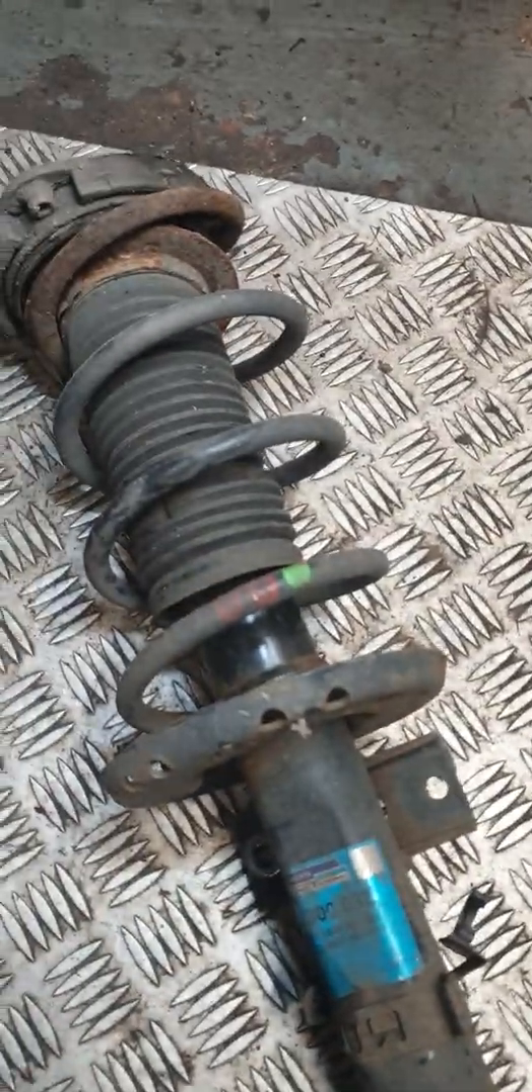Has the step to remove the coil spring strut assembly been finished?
Yes.